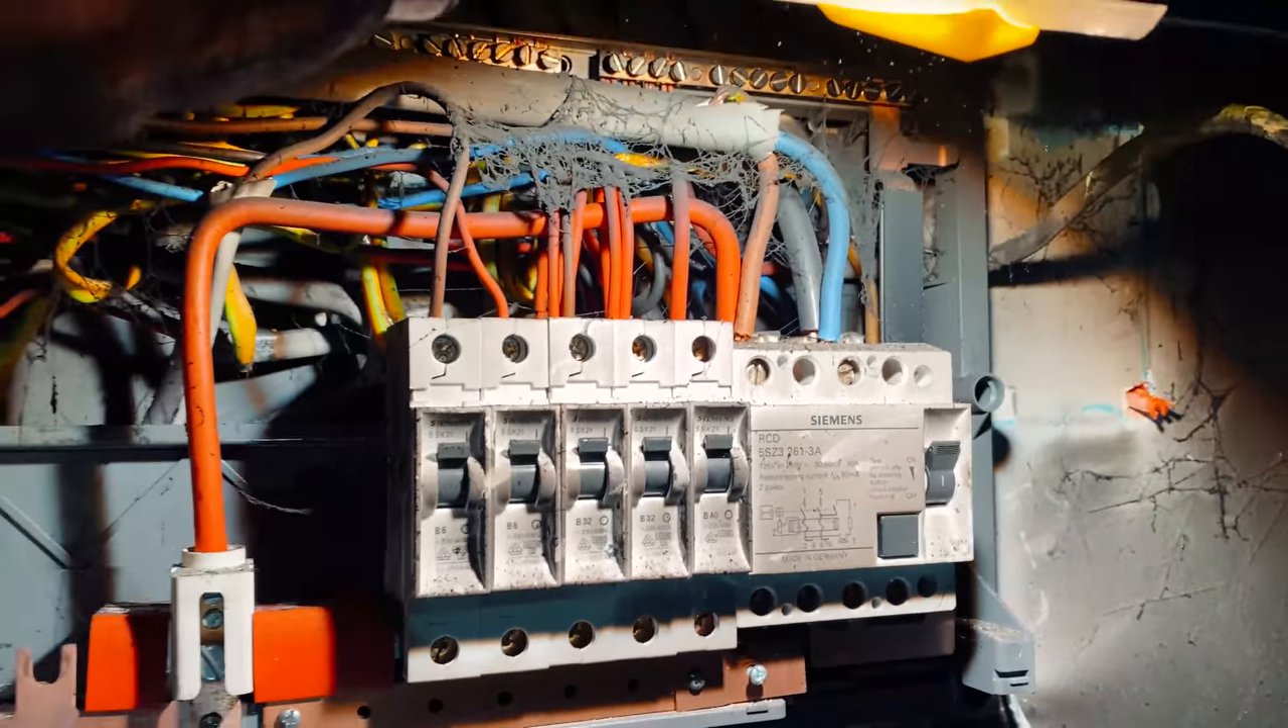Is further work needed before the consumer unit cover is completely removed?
No.